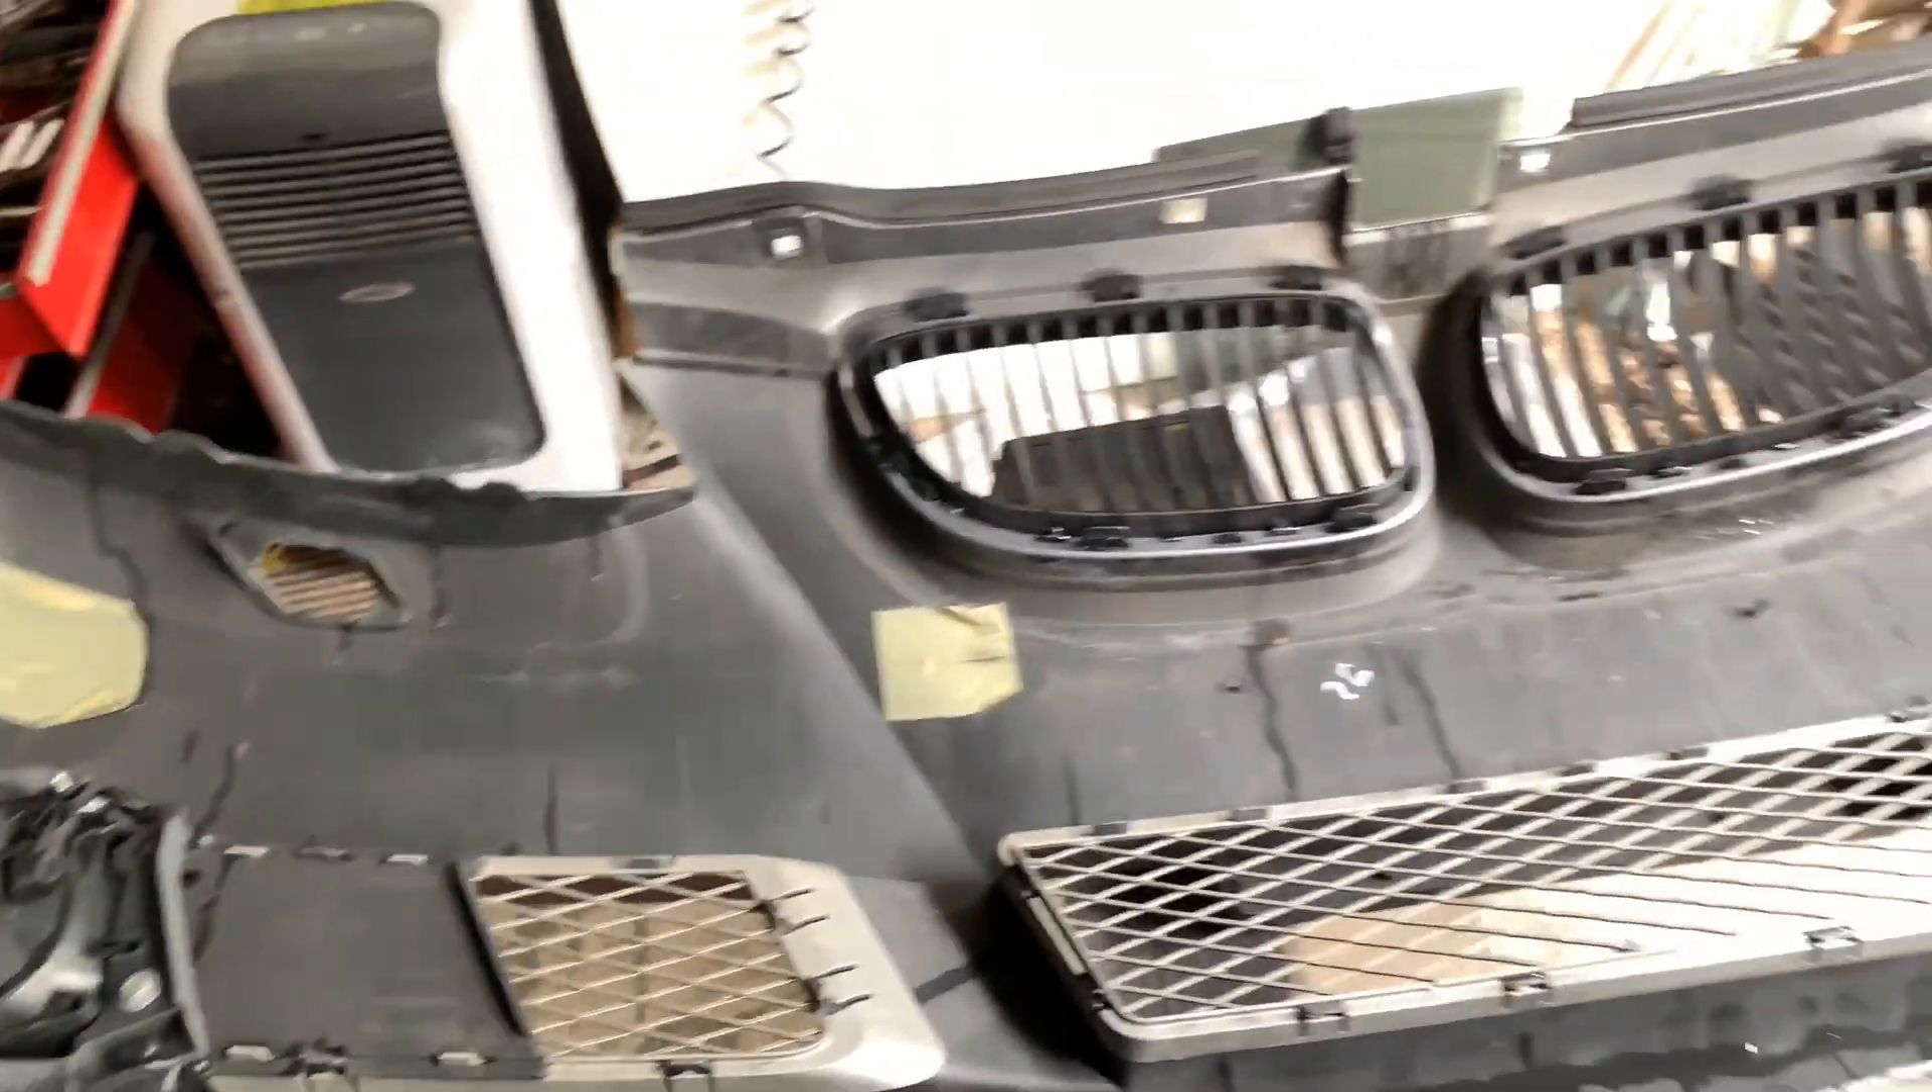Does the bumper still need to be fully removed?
No.